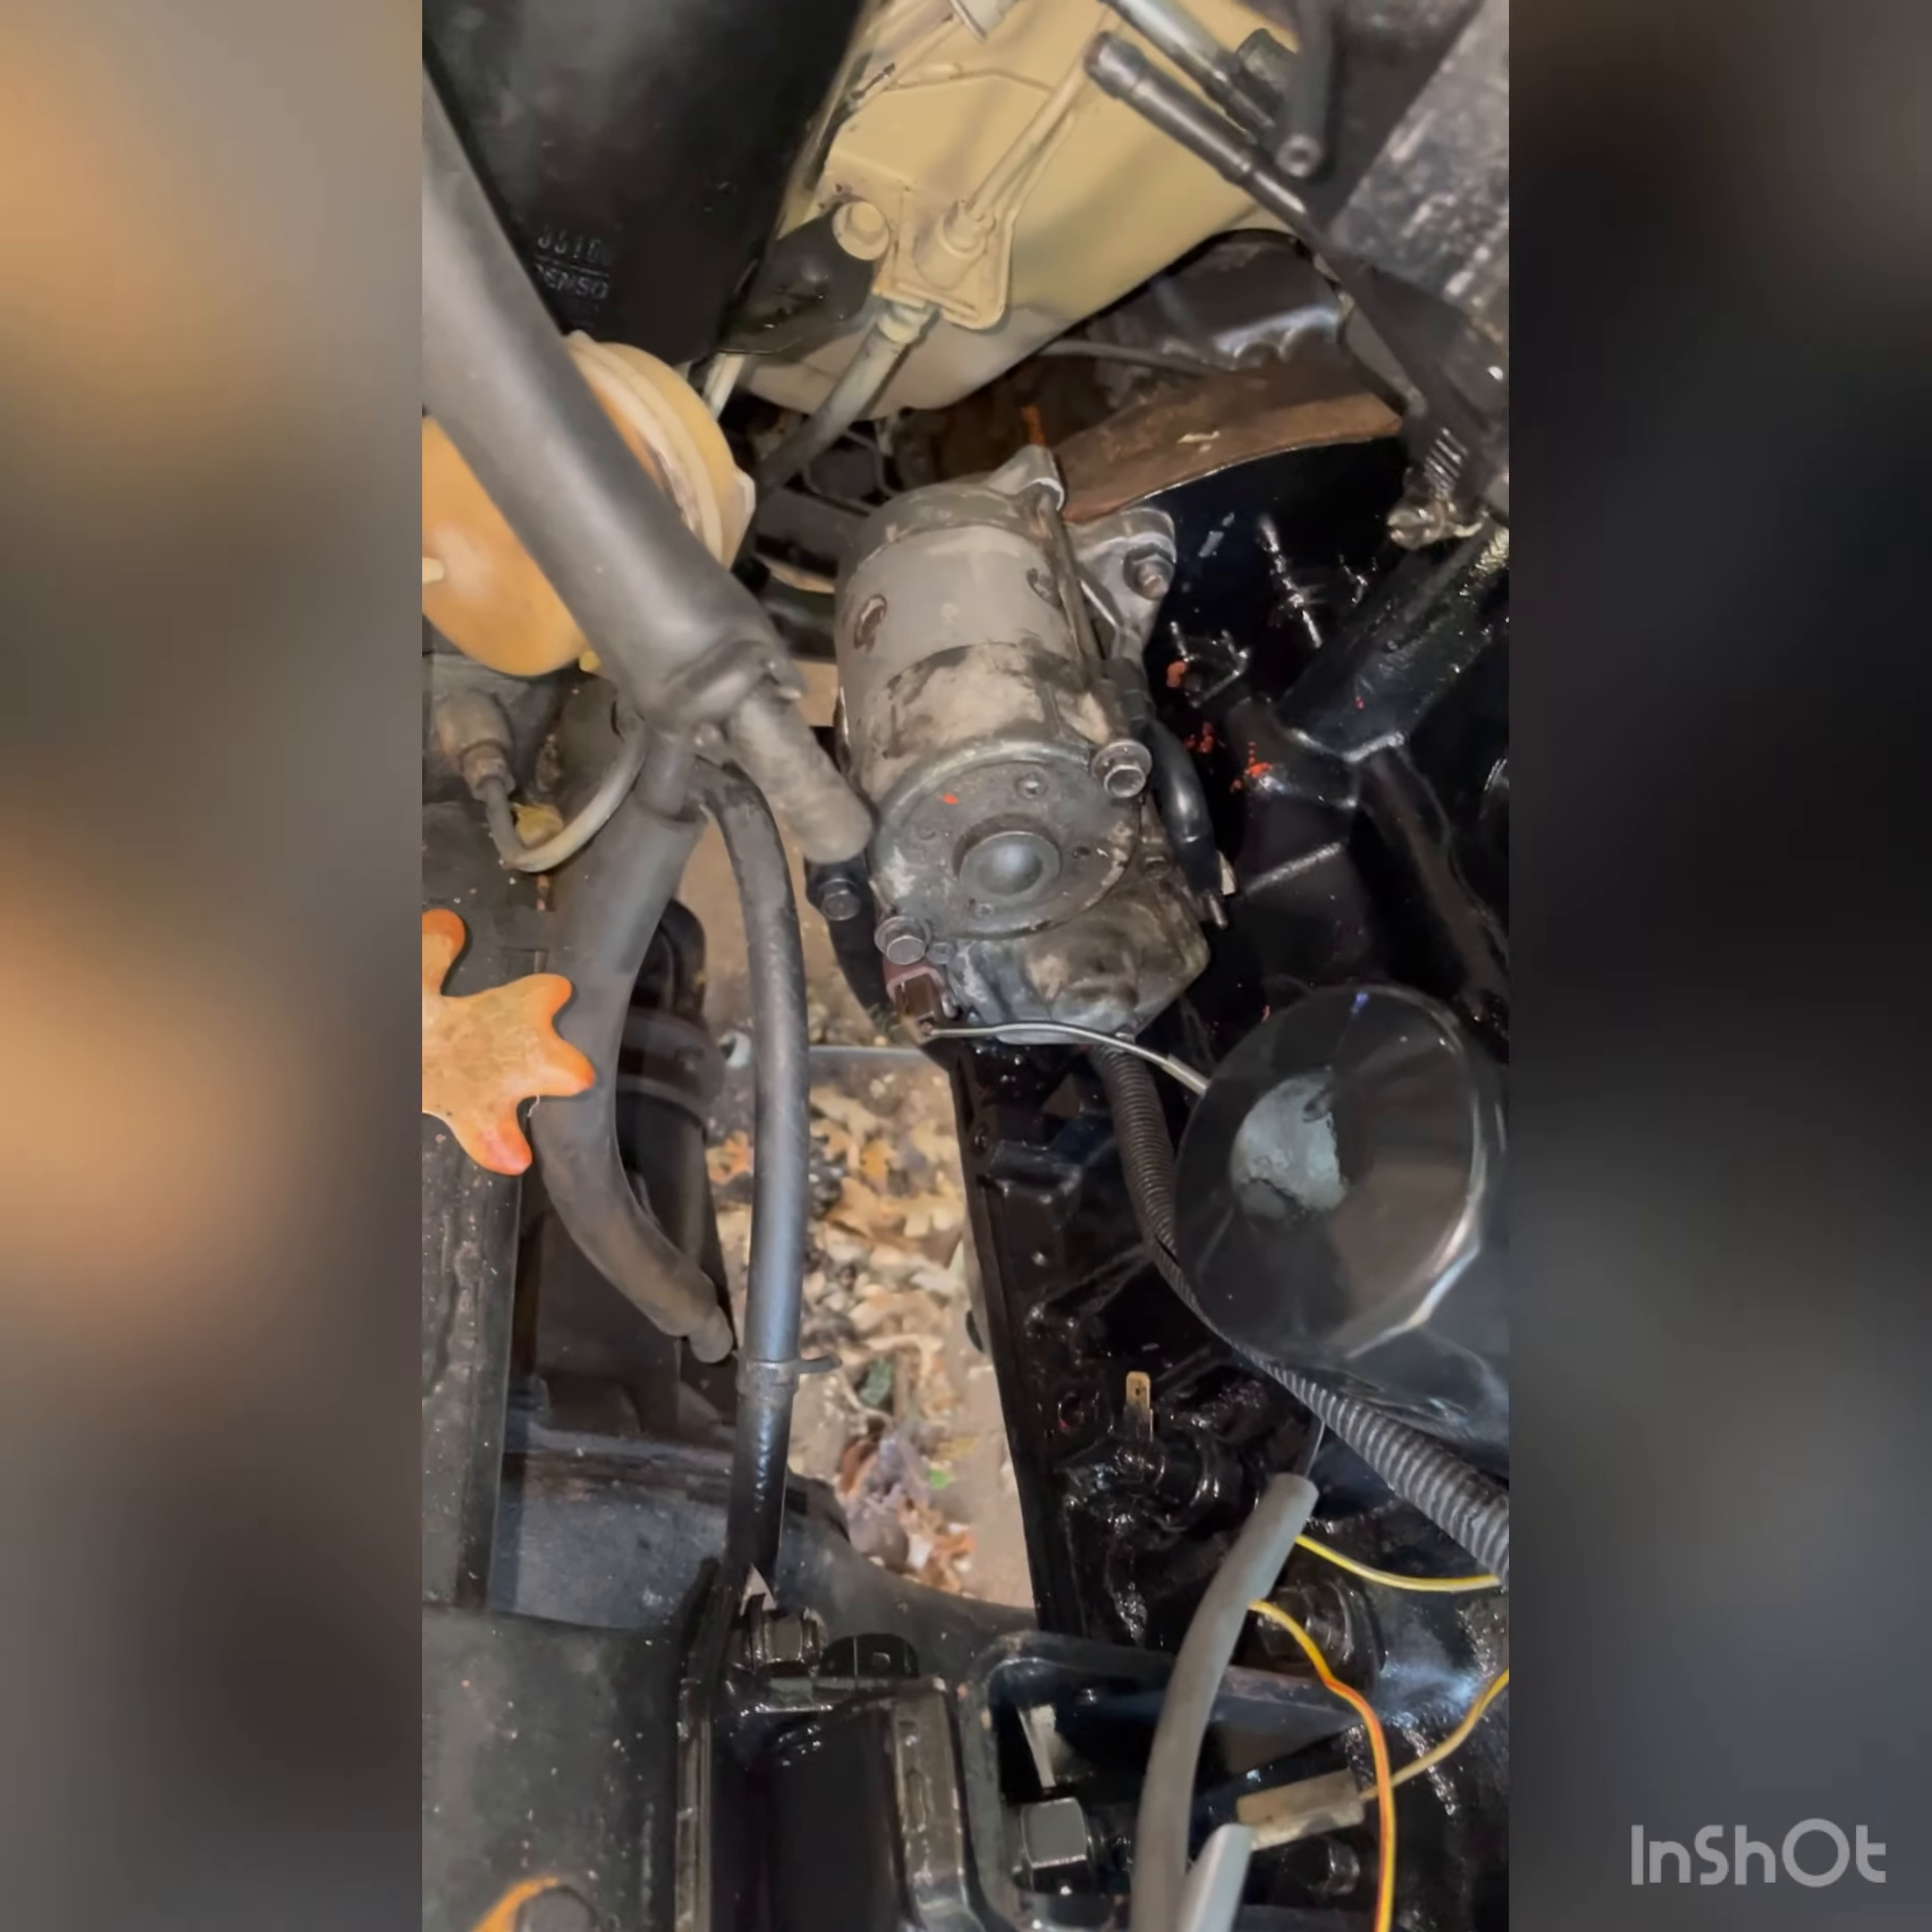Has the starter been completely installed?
Yes.